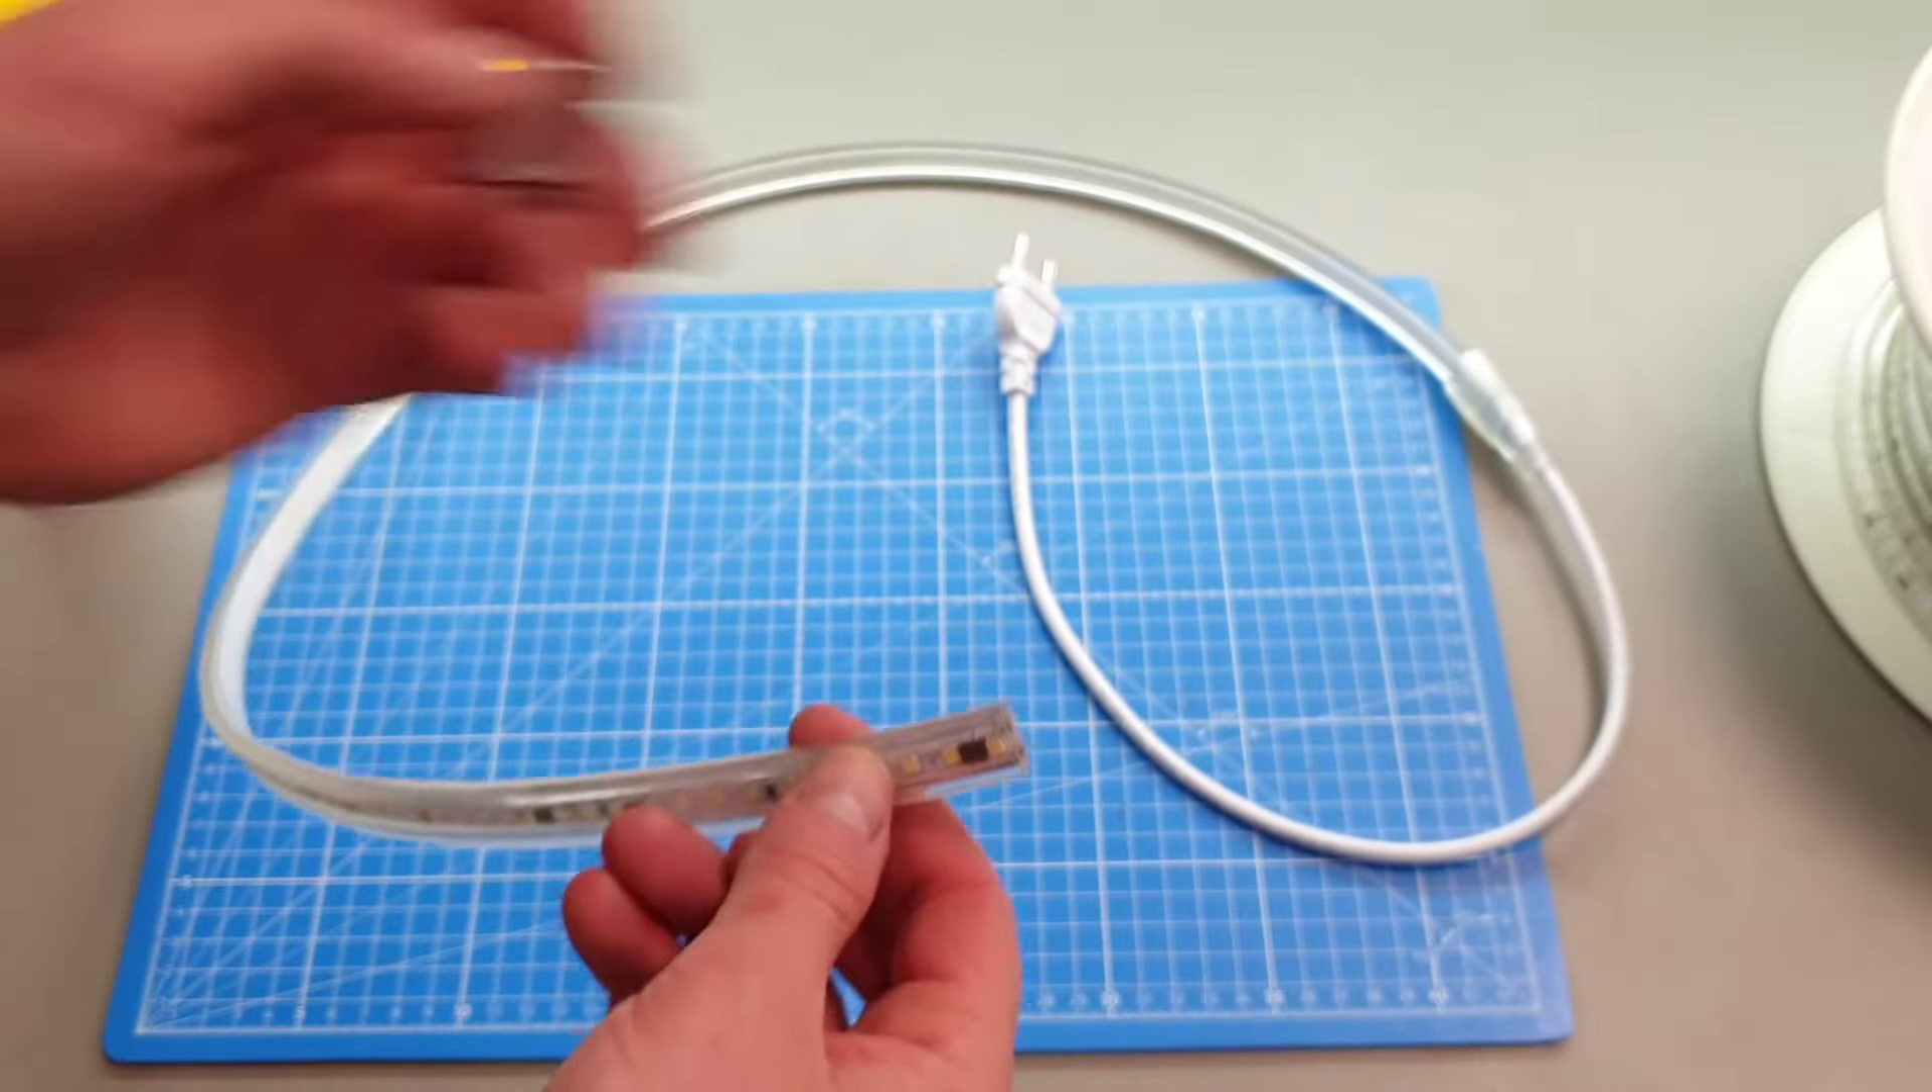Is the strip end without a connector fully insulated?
No.